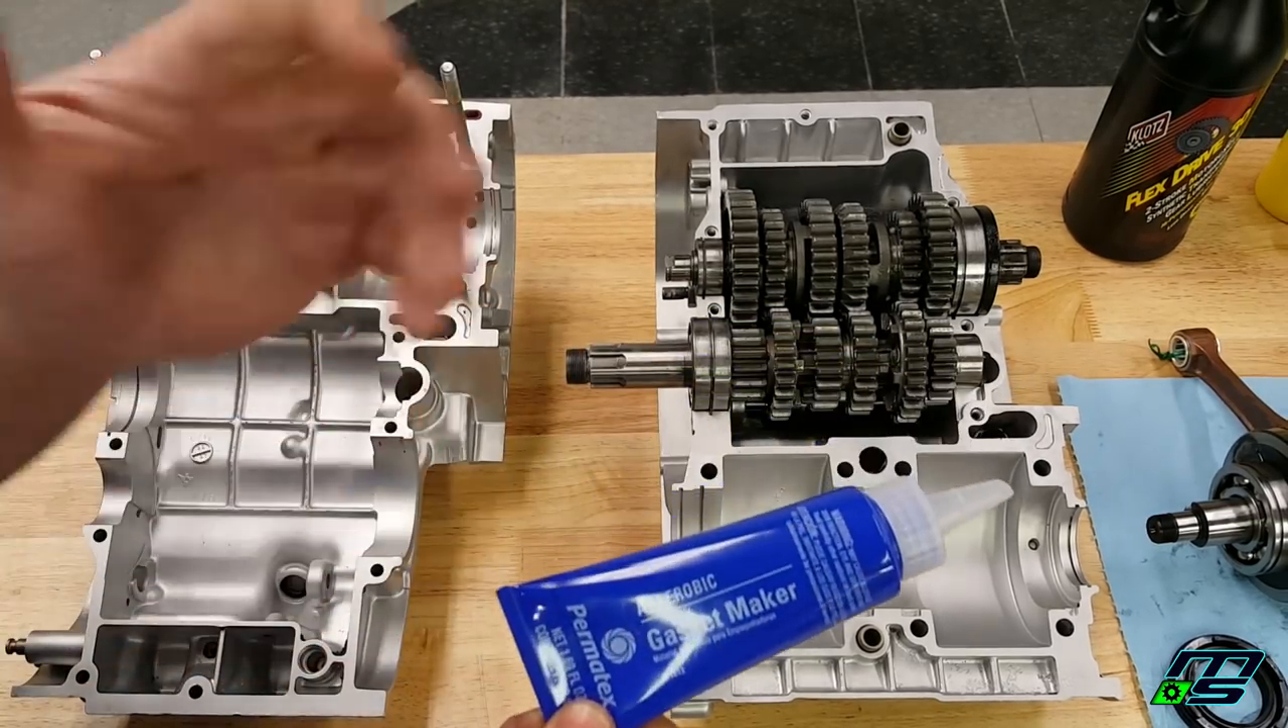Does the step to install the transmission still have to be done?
No.